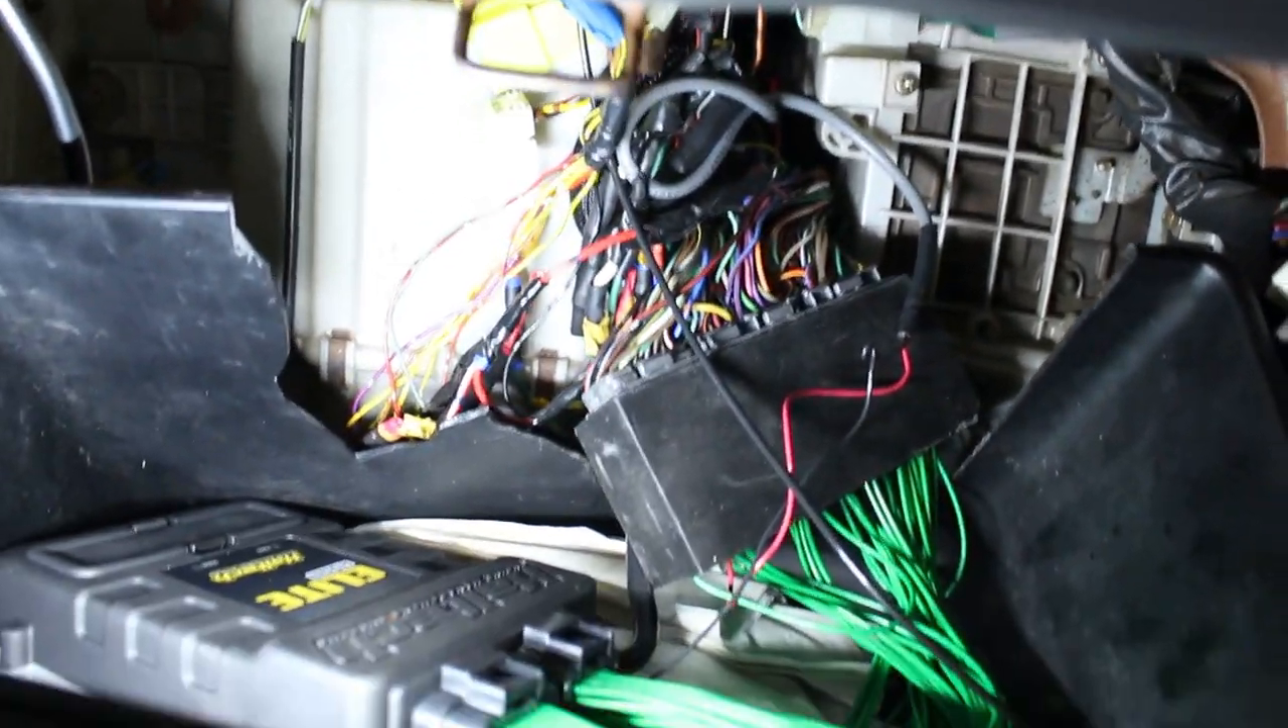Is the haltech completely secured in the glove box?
No.